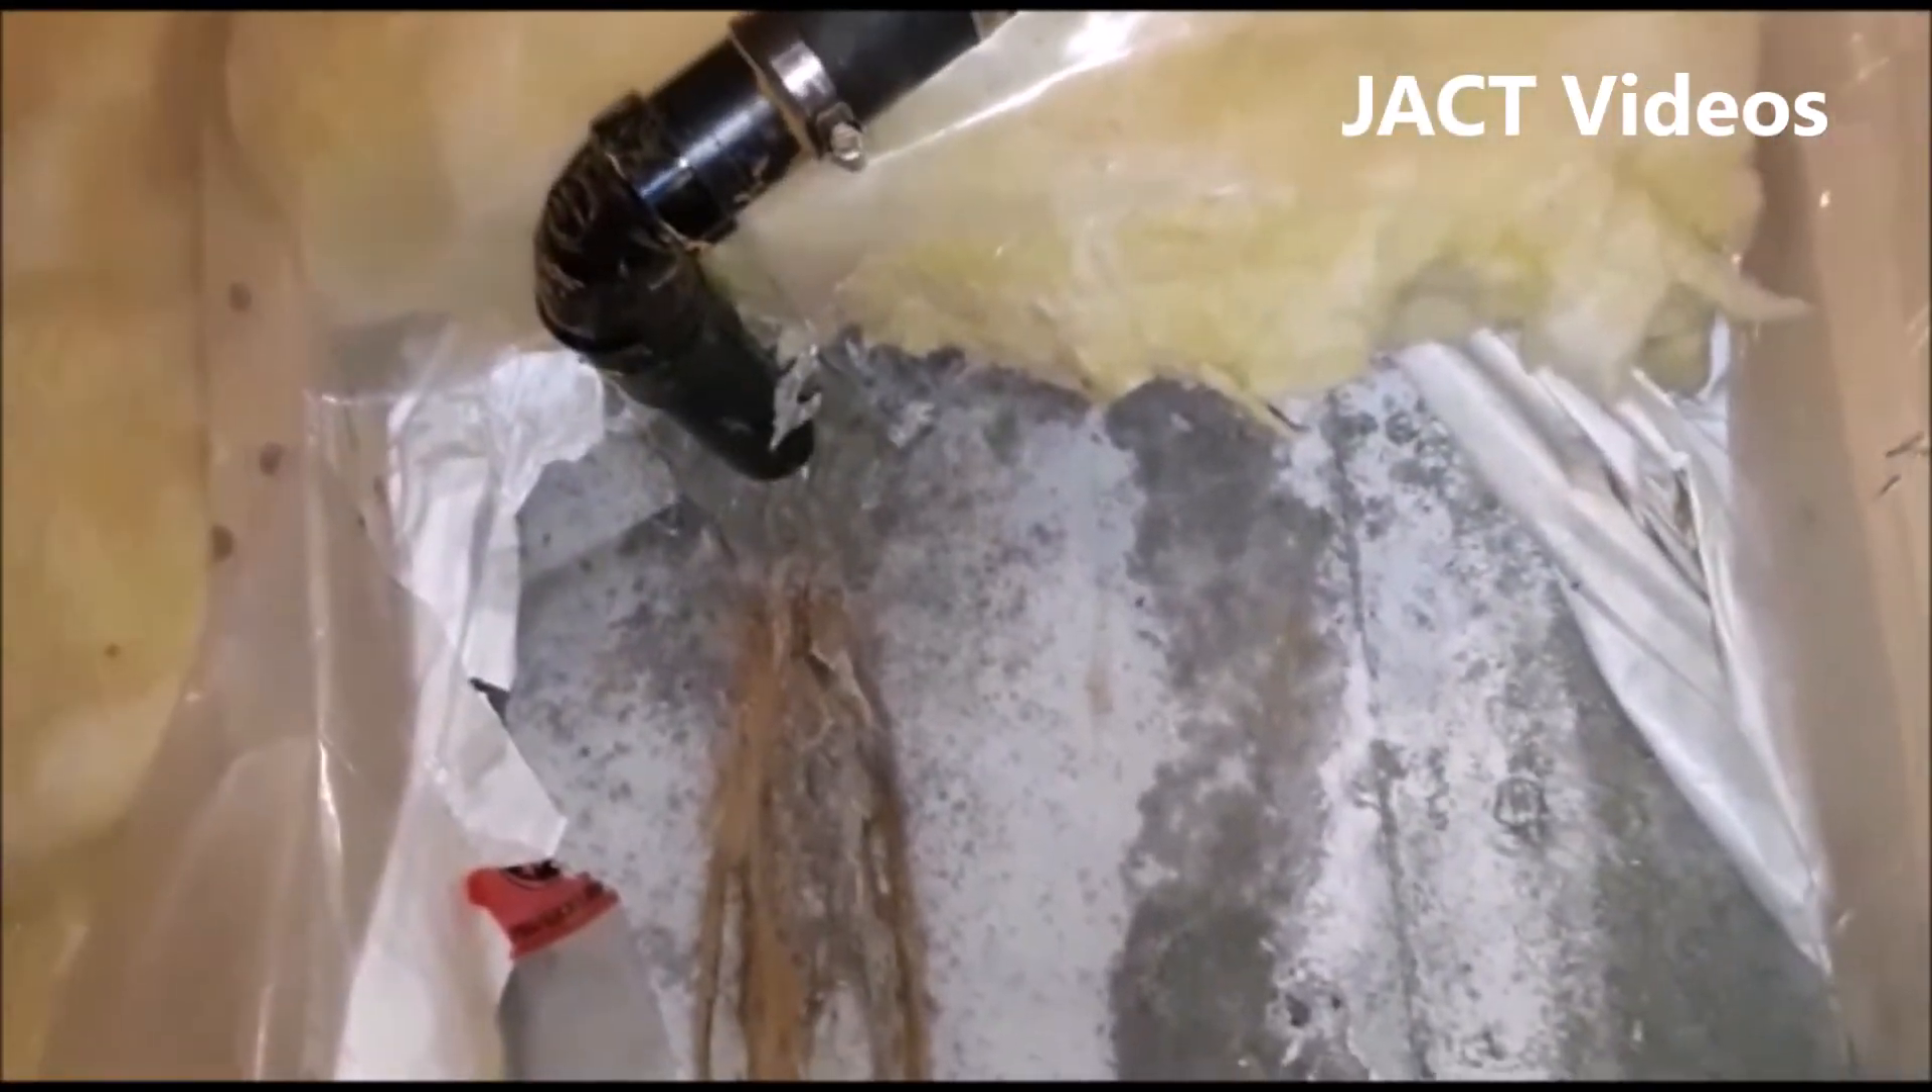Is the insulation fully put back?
No.